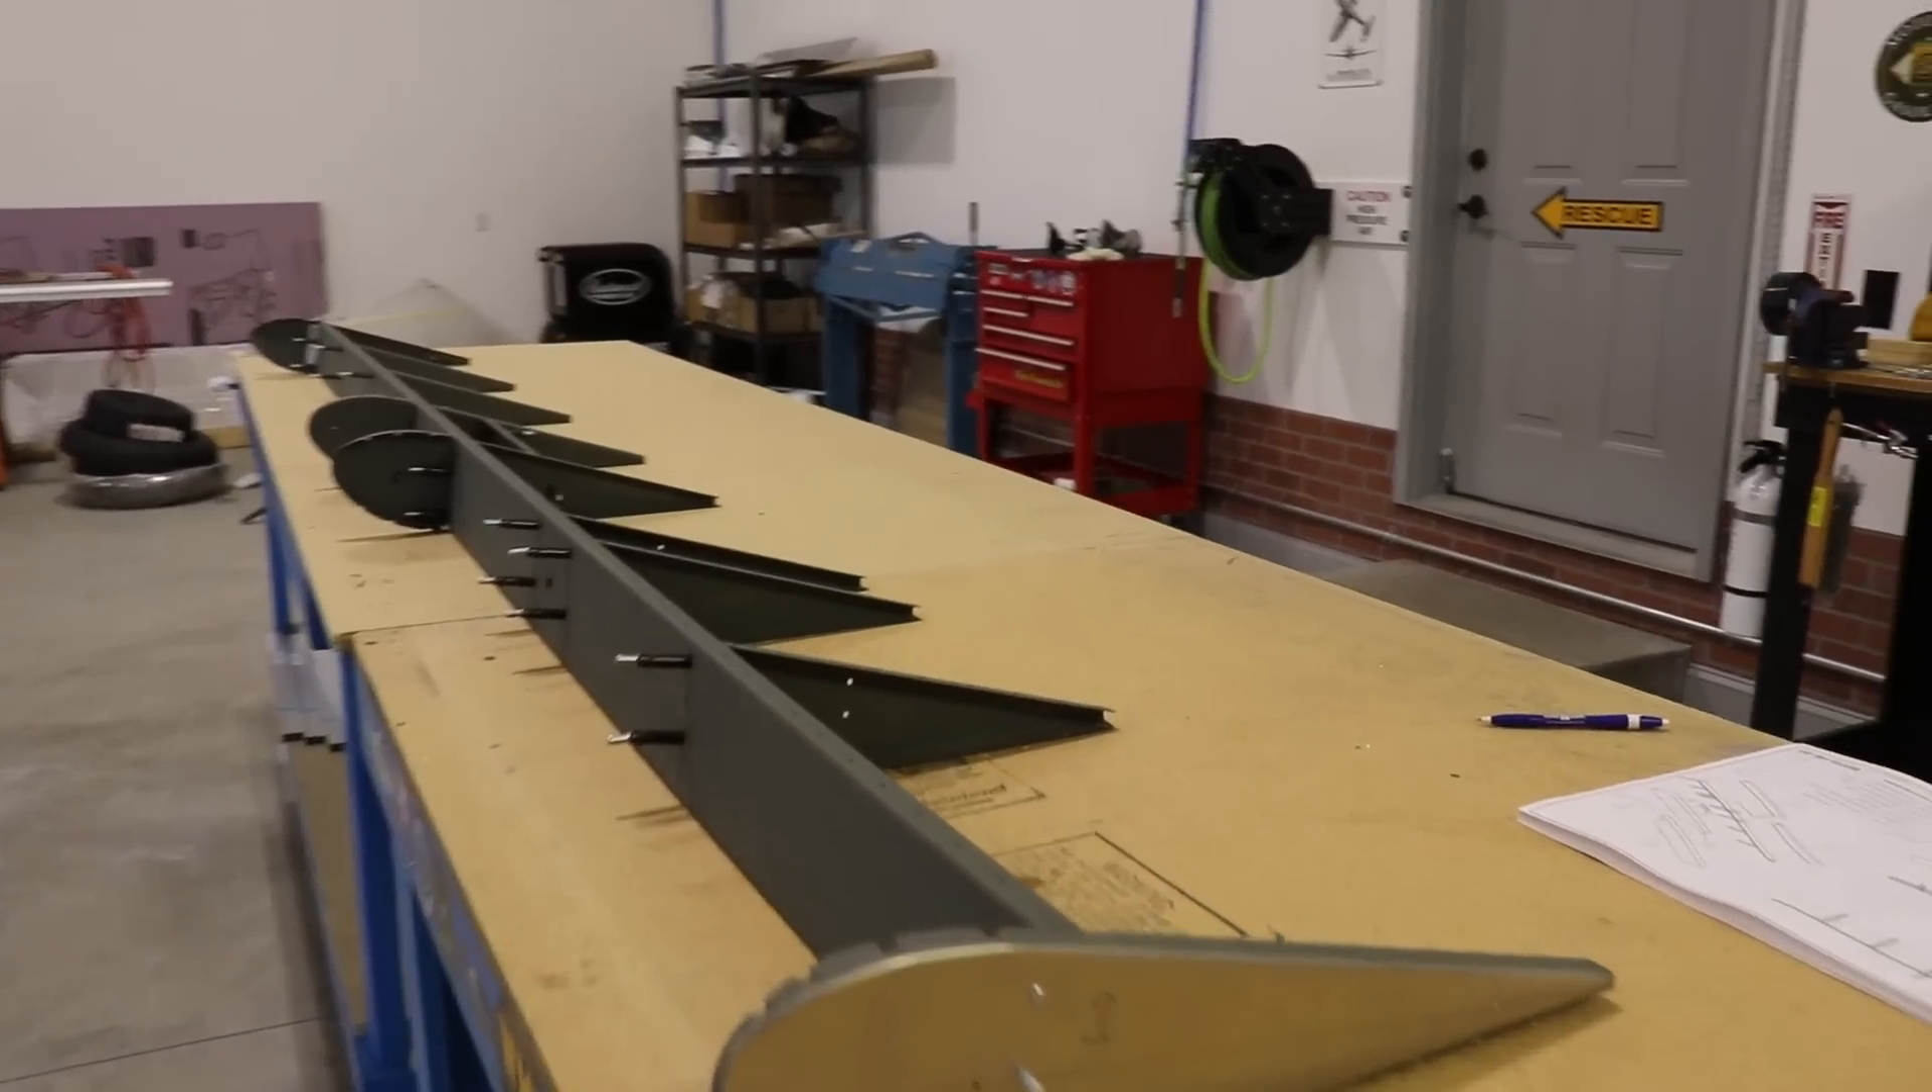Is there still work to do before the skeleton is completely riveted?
Yes.